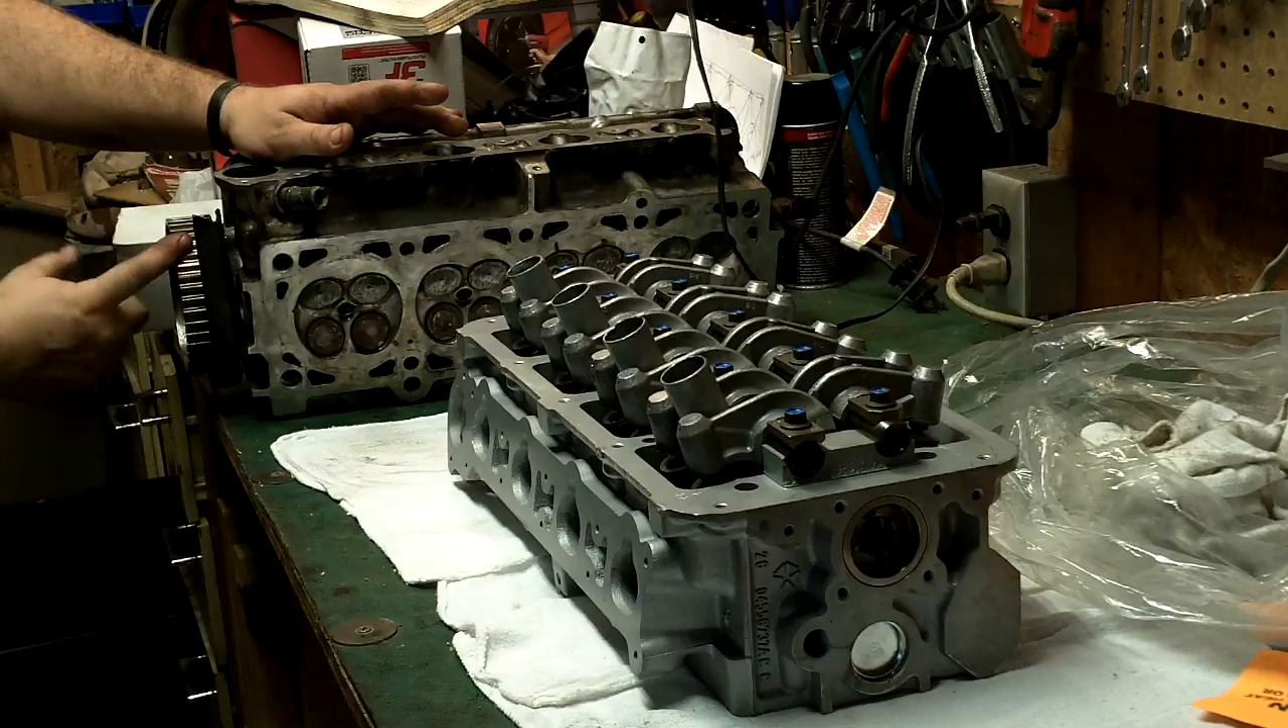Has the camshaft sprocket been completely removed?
No.